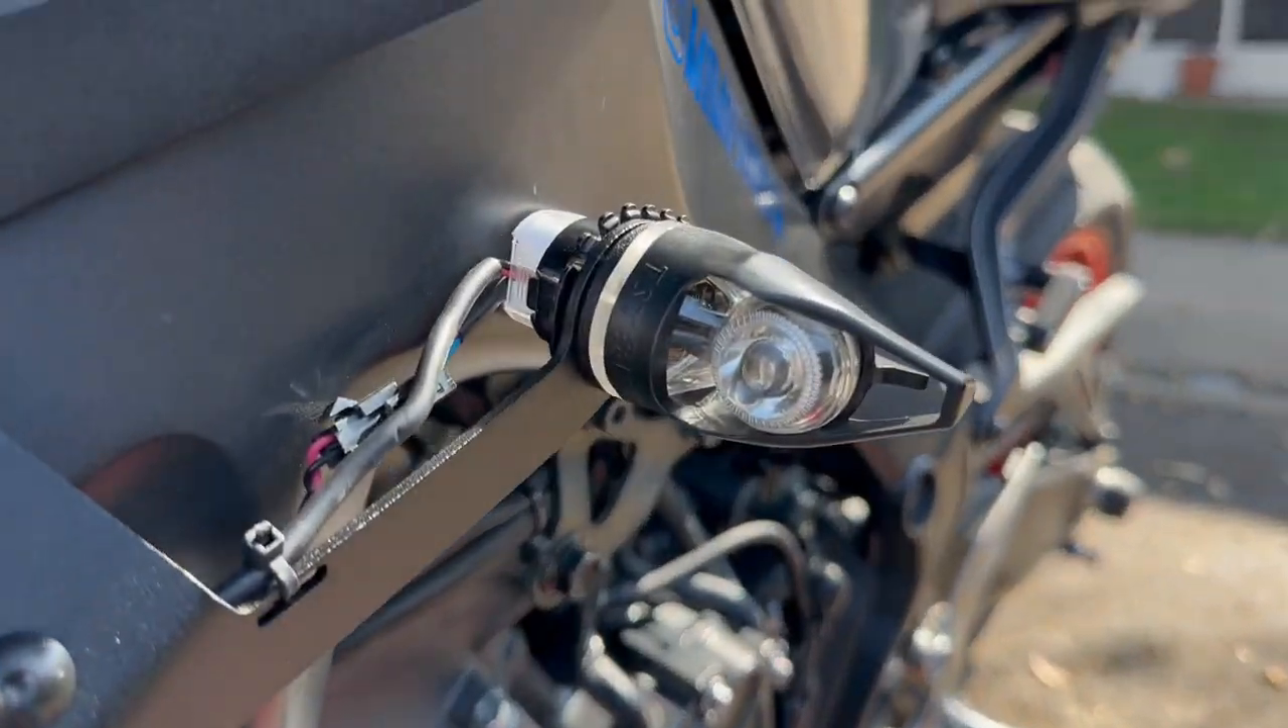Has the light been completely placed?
Yes.